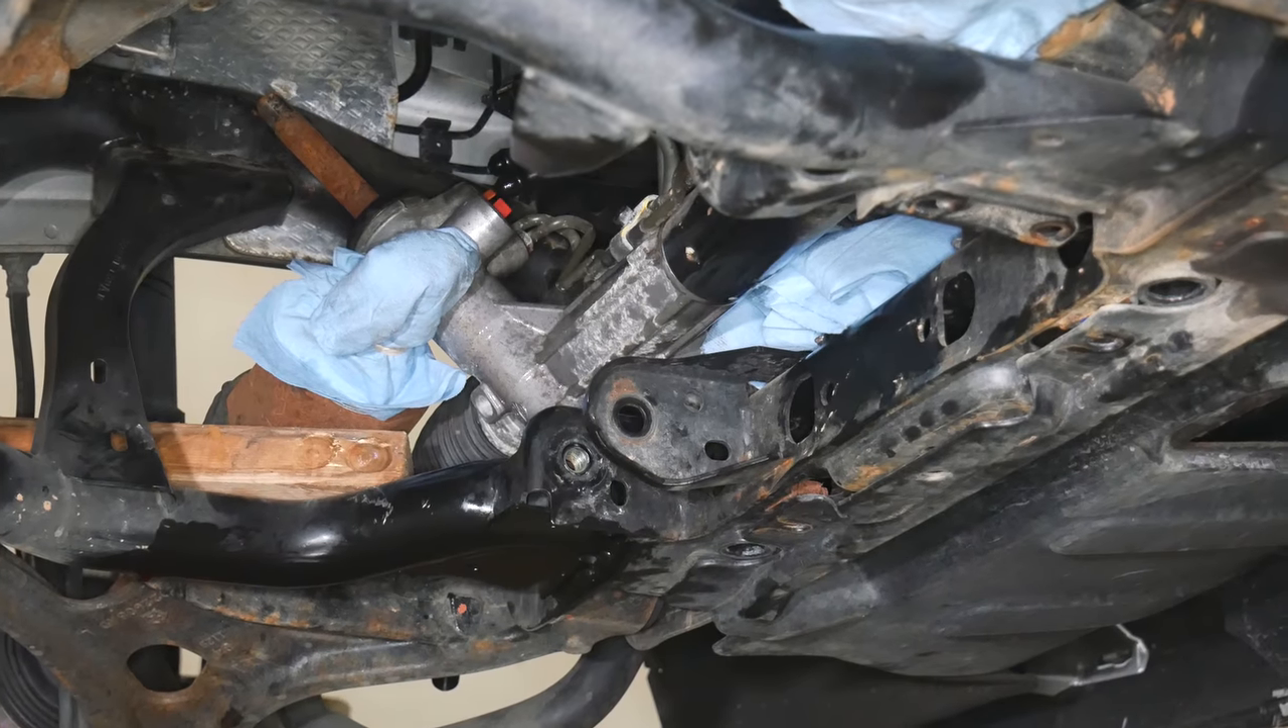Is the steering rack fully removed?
No.